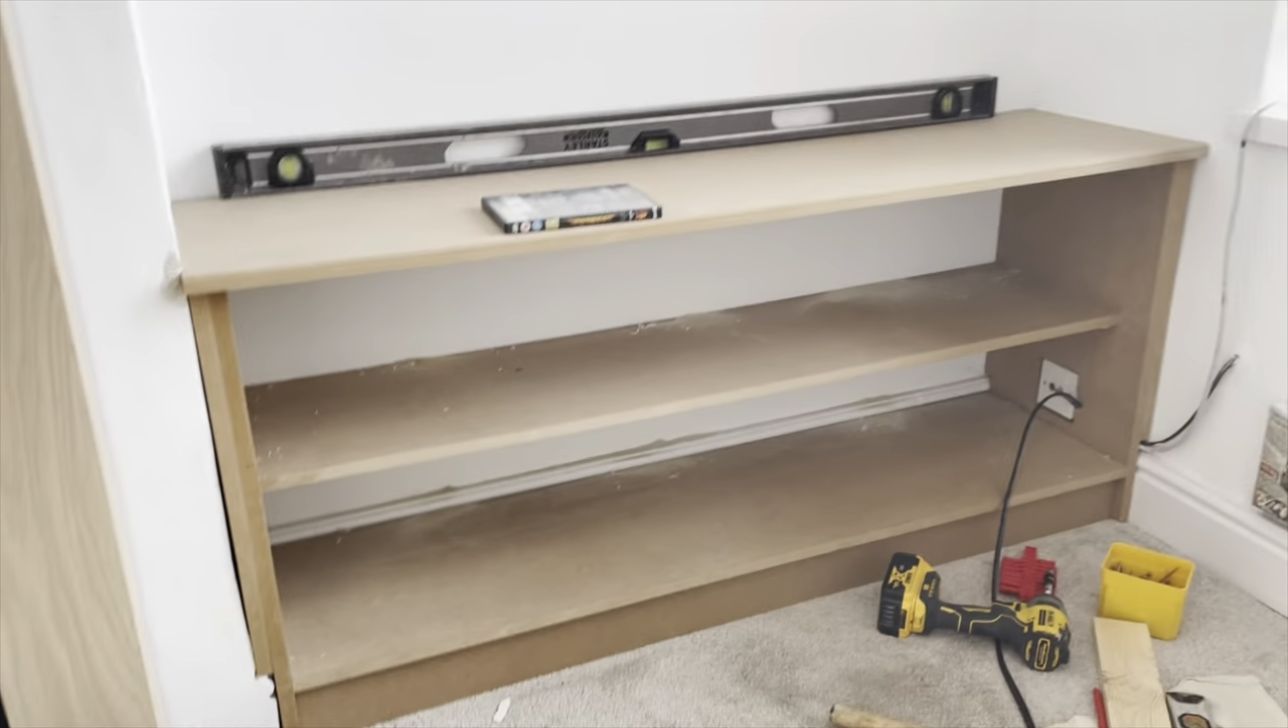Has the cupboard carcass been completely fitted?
Yes.